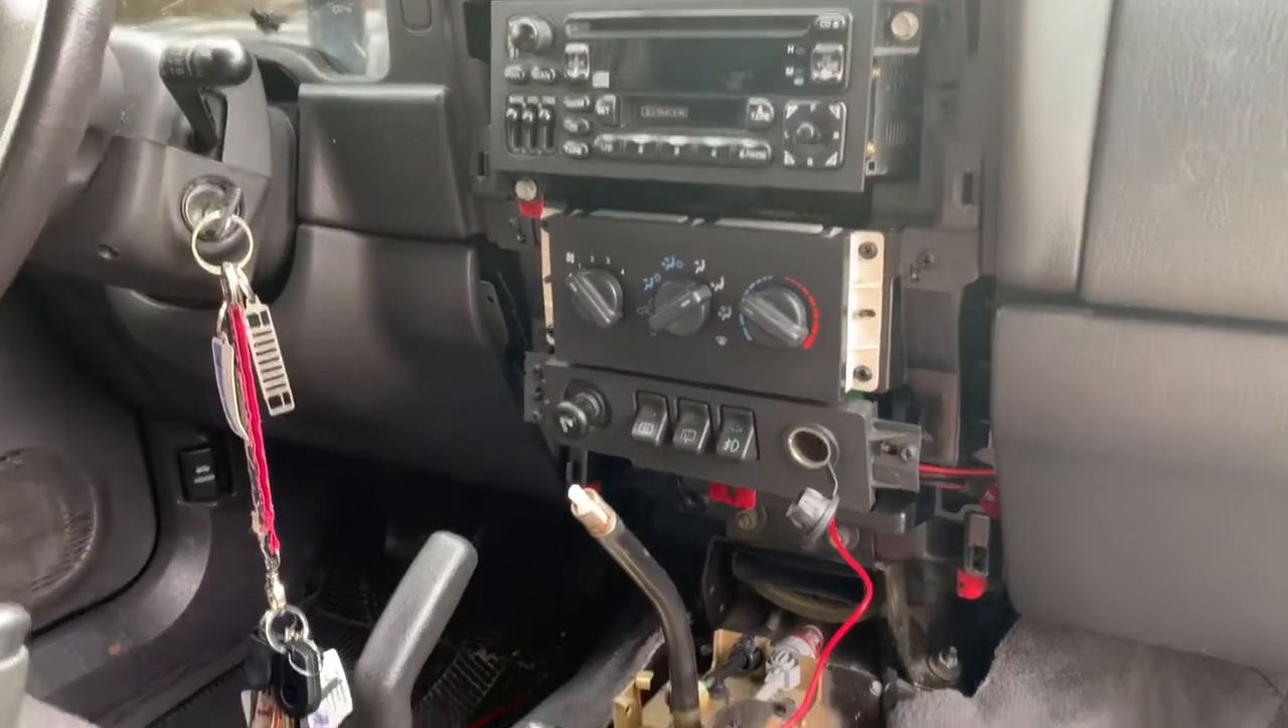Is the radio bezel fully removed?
Yes.